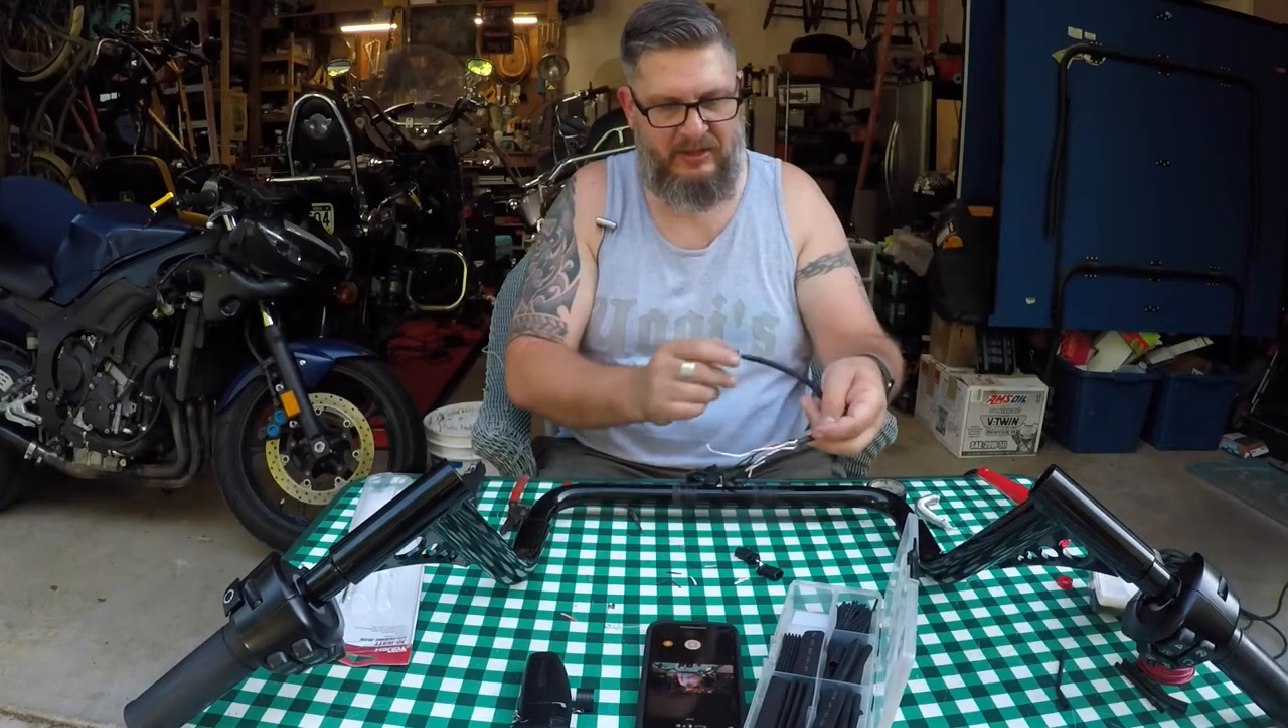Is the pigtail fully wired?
No.